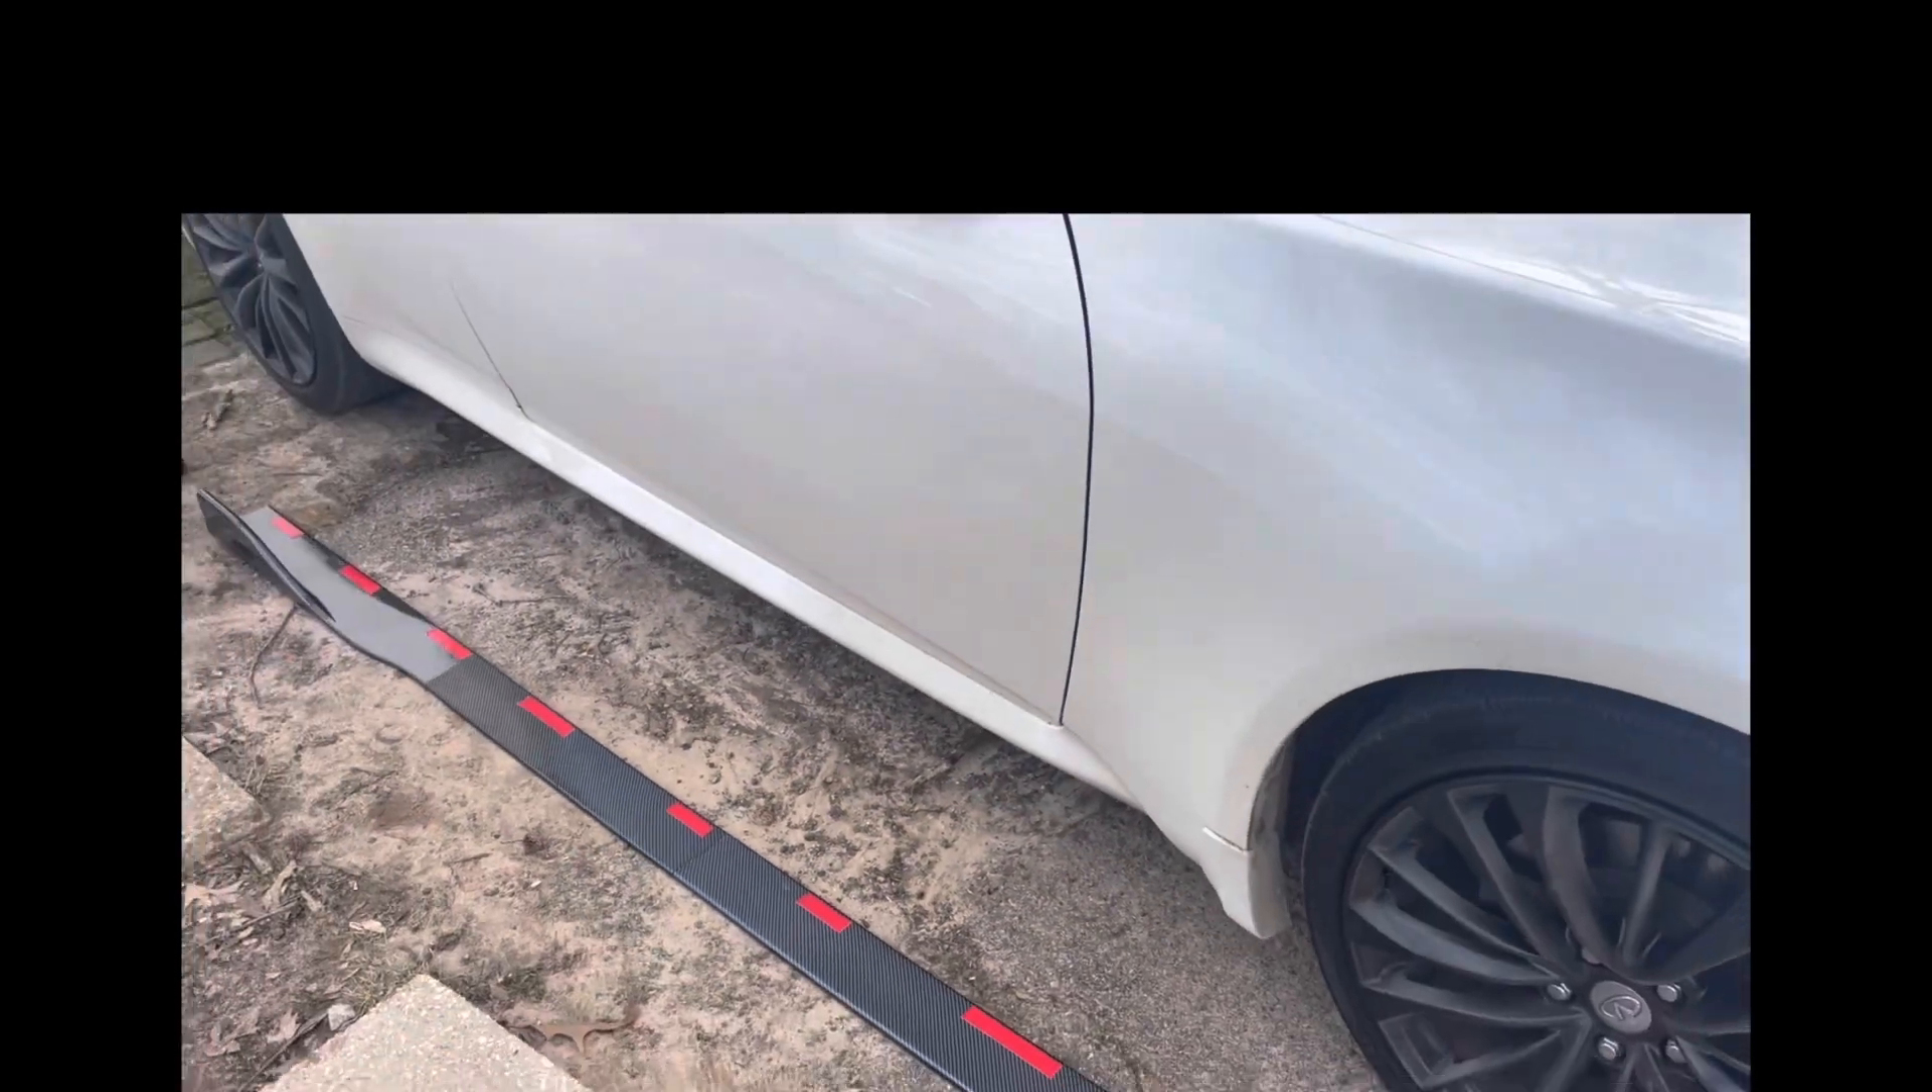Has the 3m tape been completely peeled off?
No.